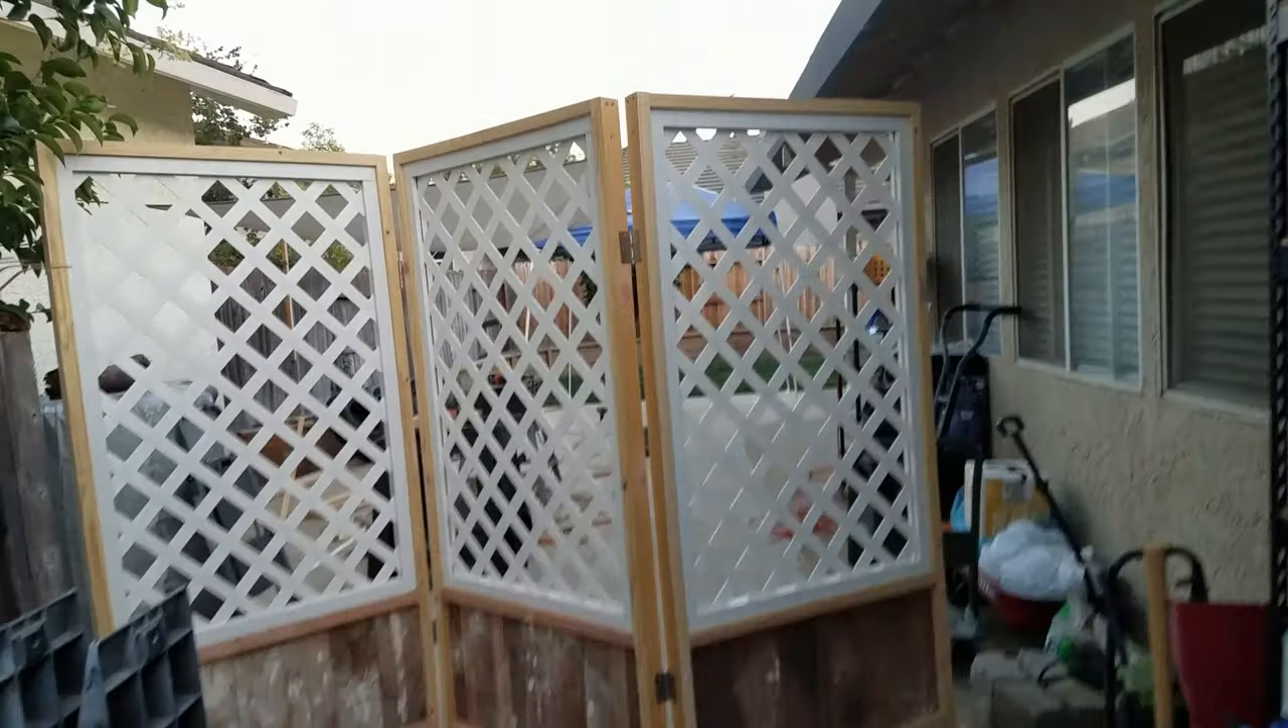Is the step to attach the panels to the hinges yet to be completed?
No.